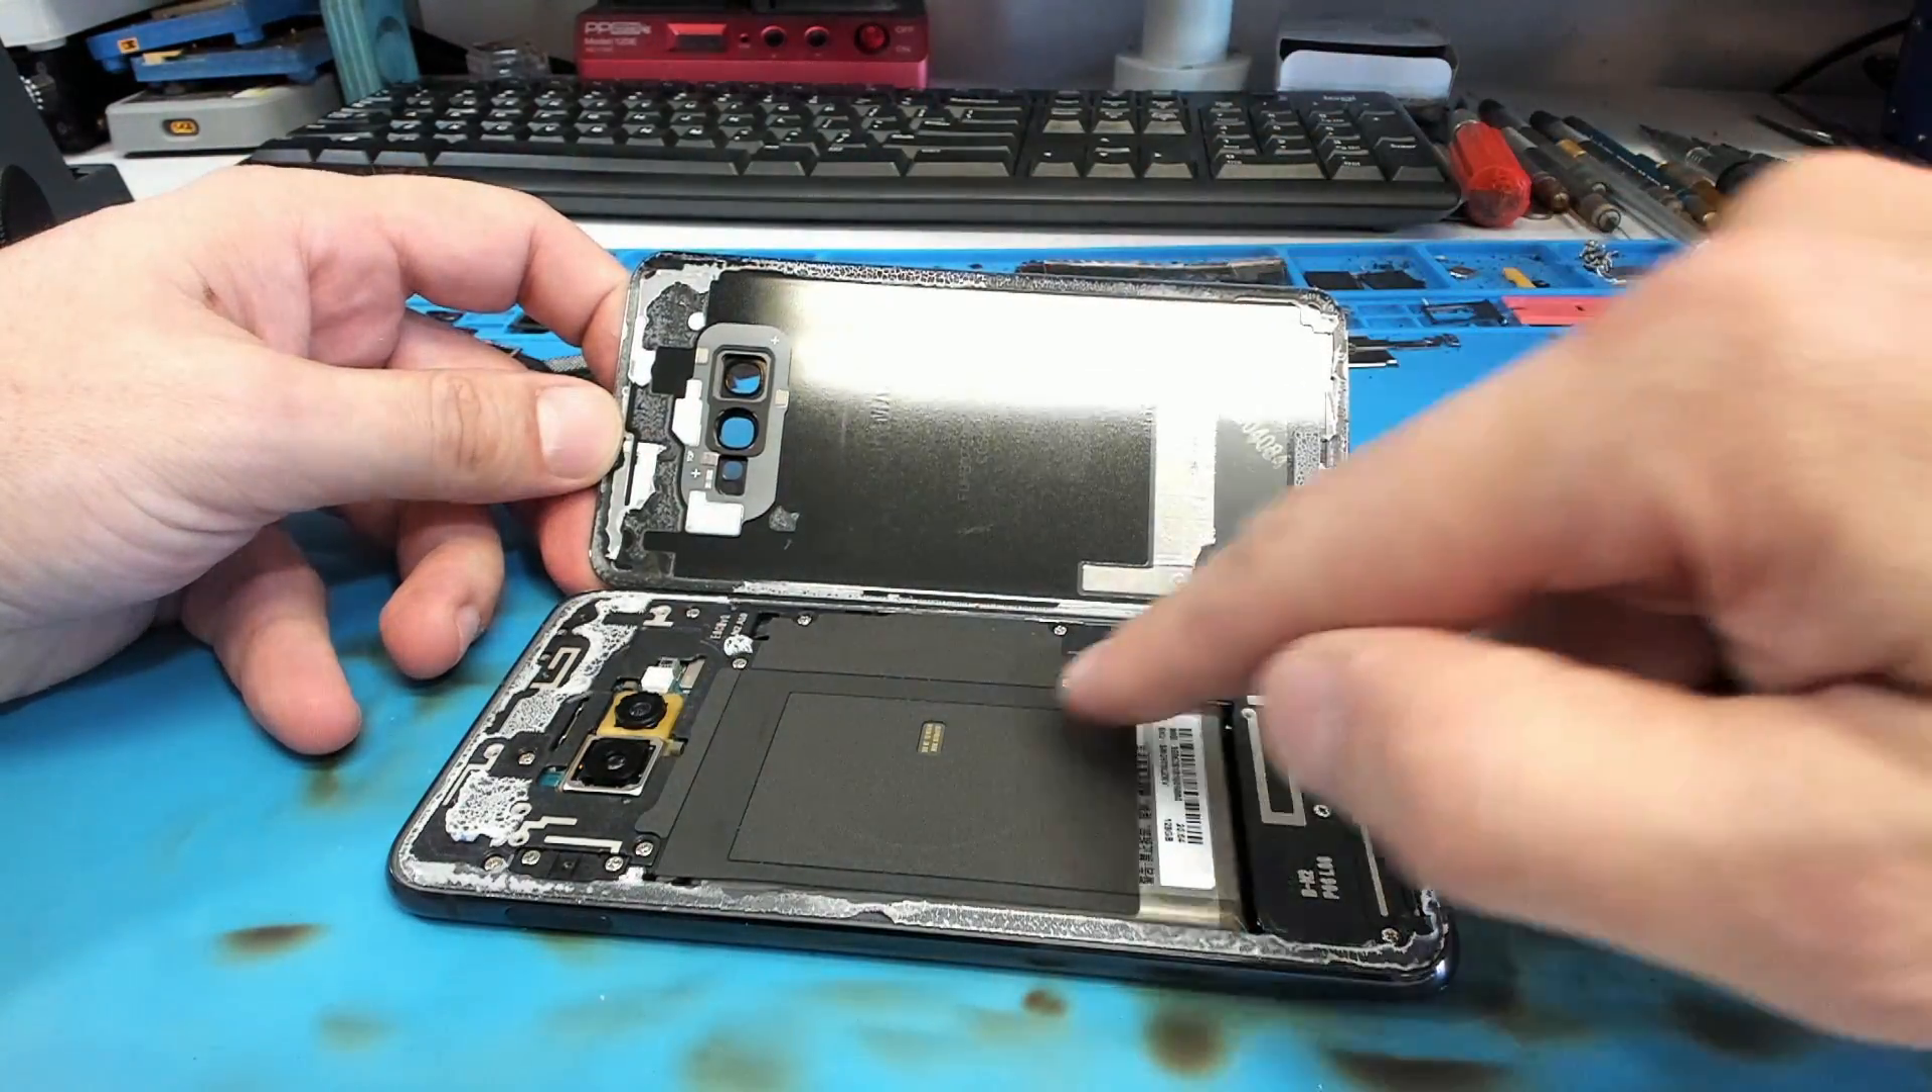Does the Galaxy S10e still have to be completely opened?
No.